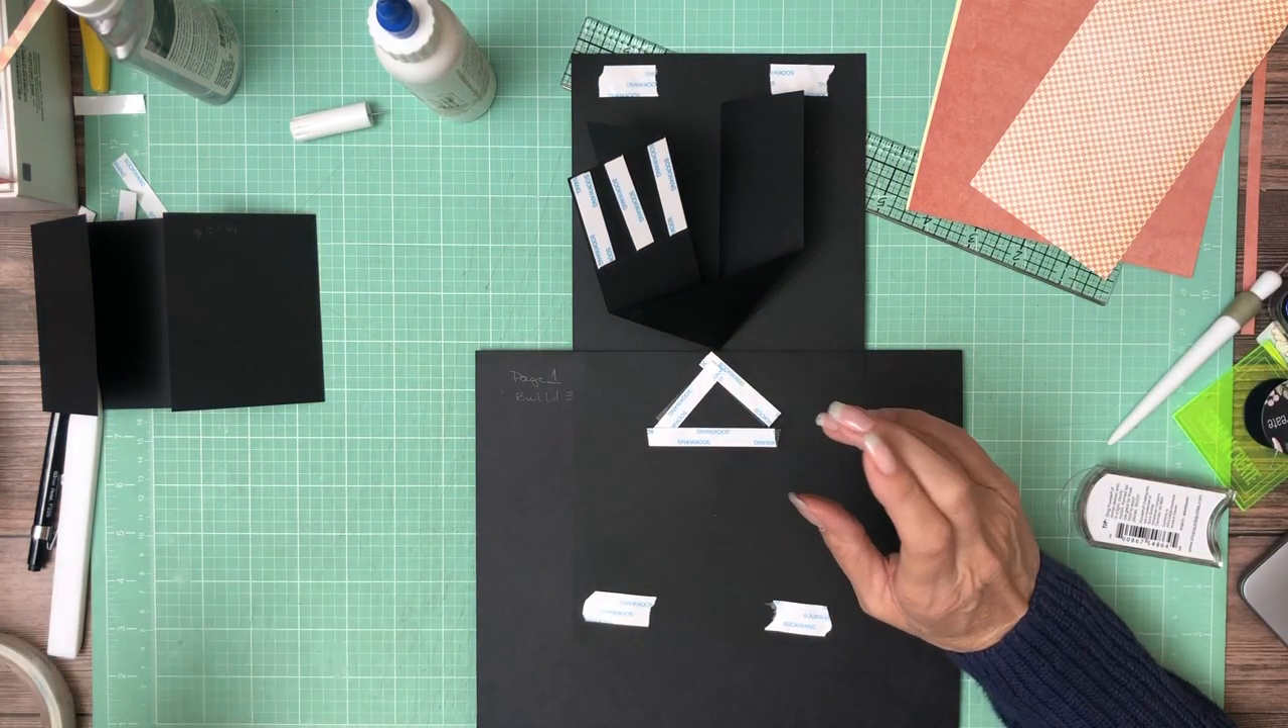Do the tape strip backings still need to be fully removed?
Yes.